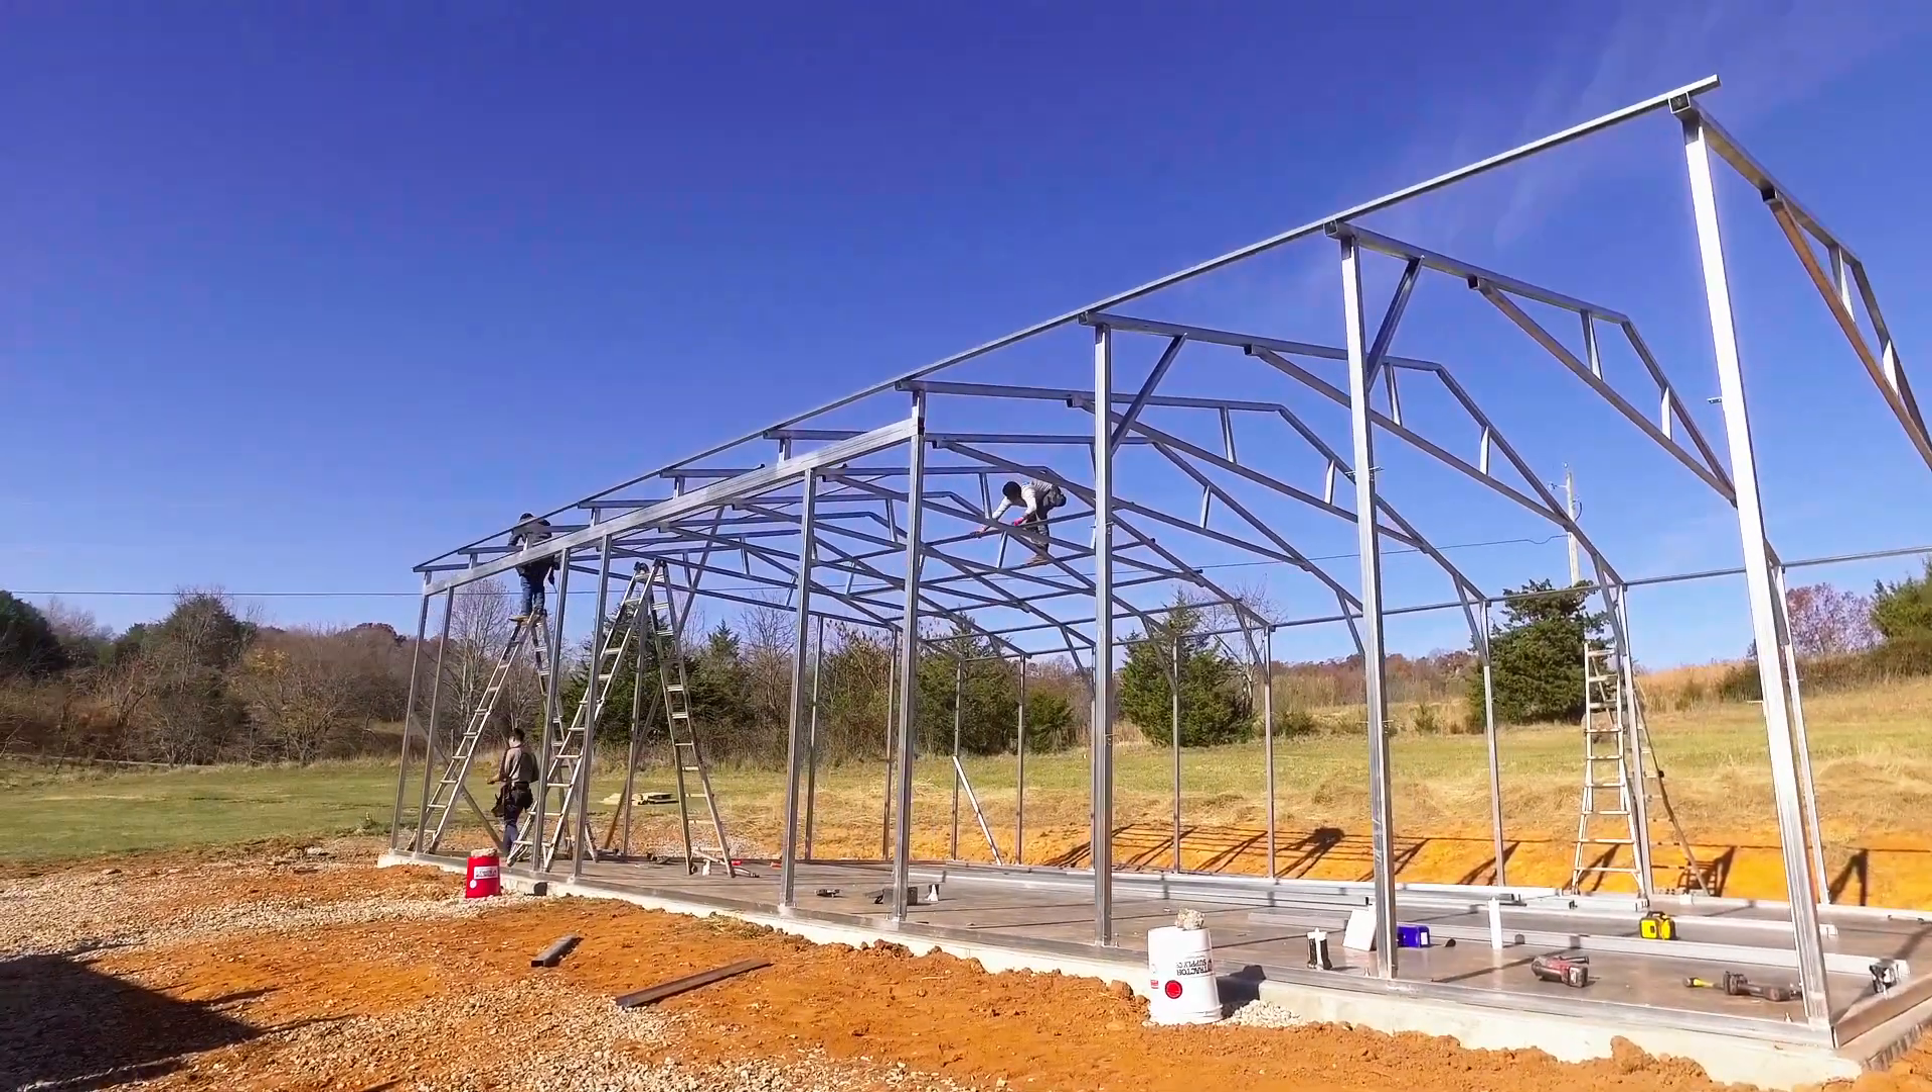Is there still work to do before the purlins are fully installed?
Yes.